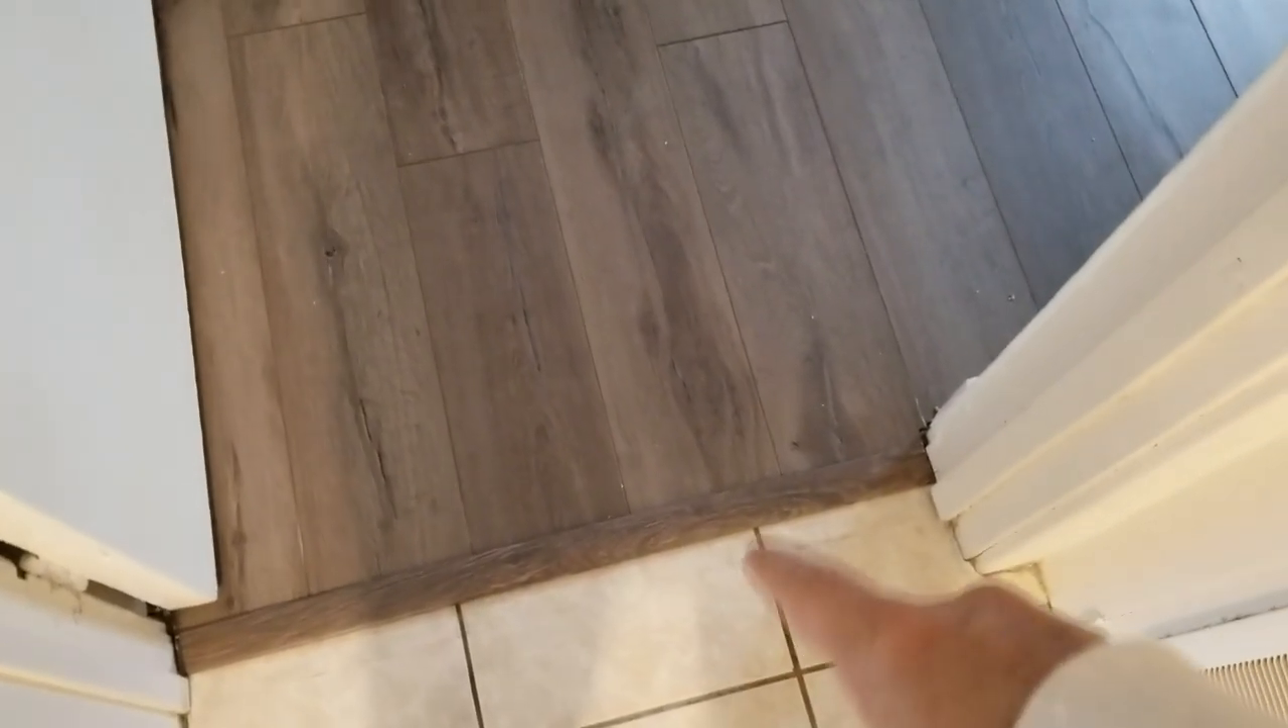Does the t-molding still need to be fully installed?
No.